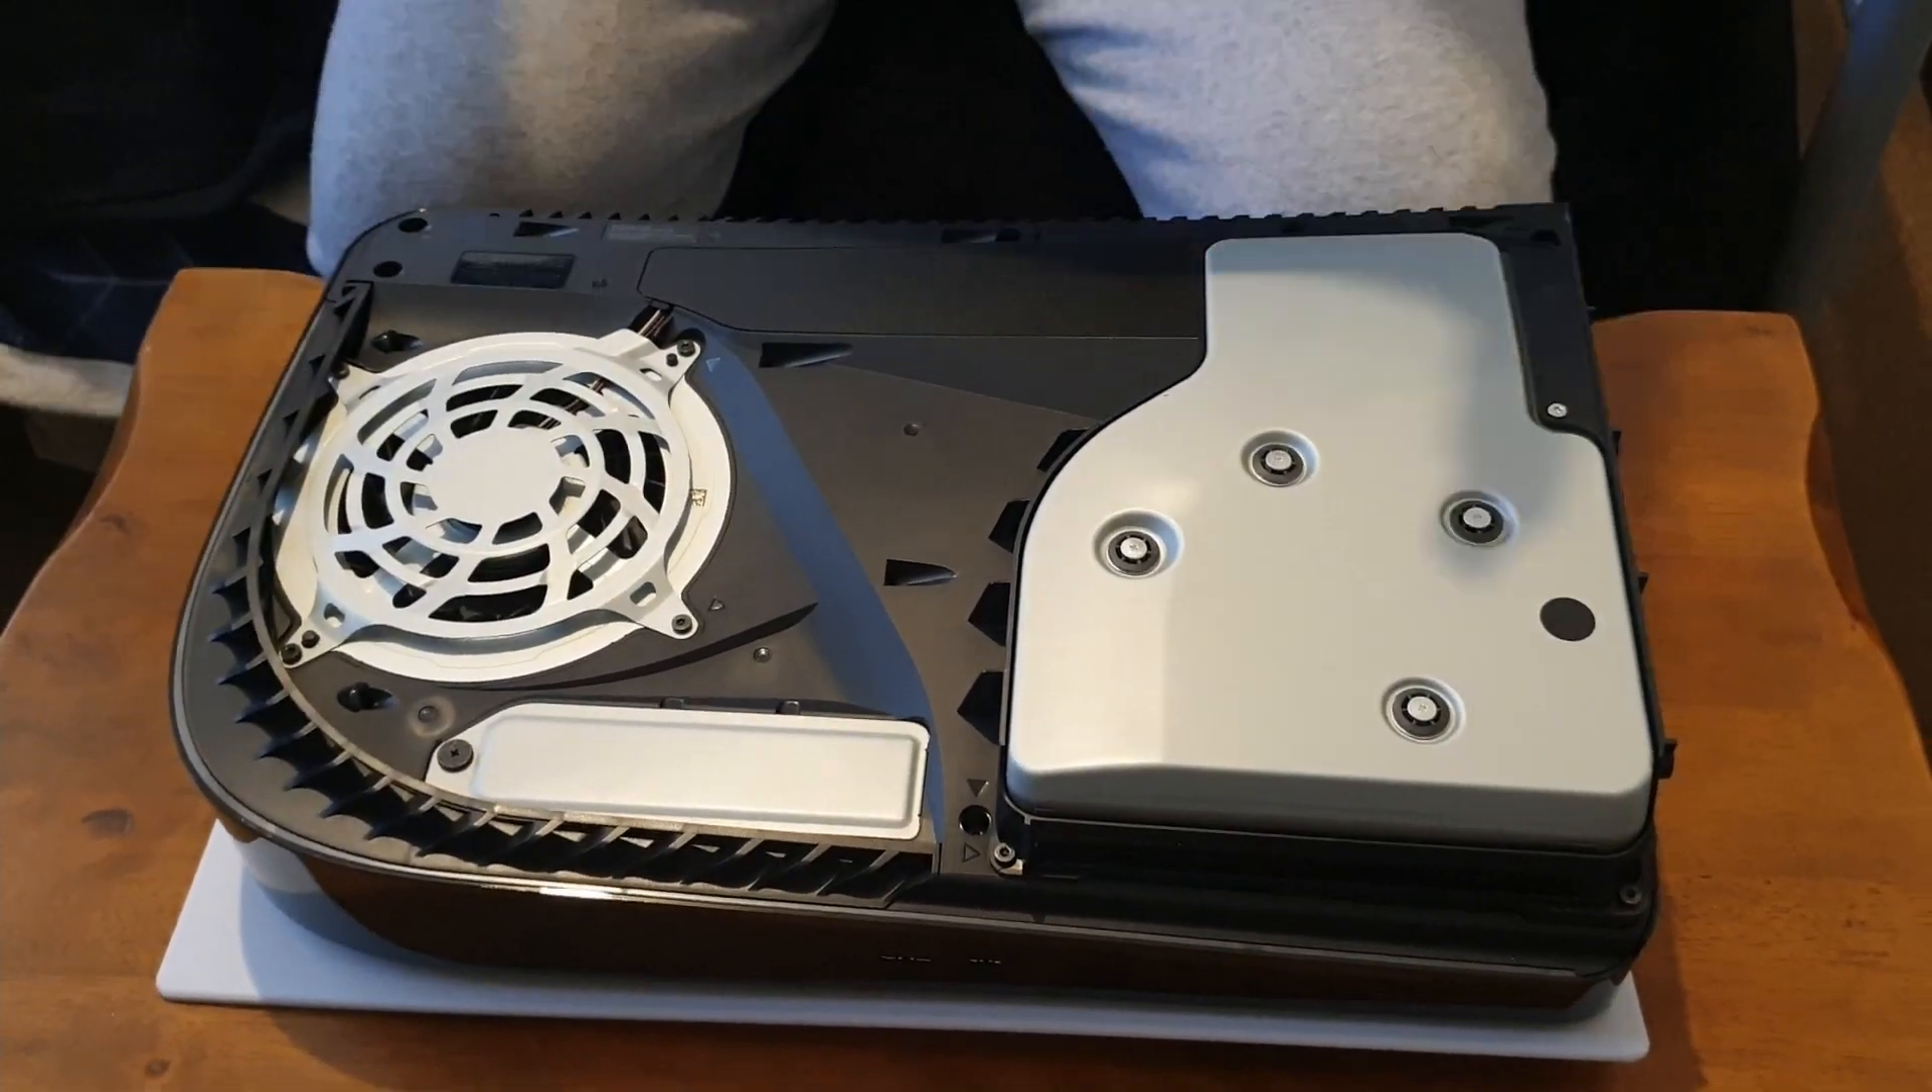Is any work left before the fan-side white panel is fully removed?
No.